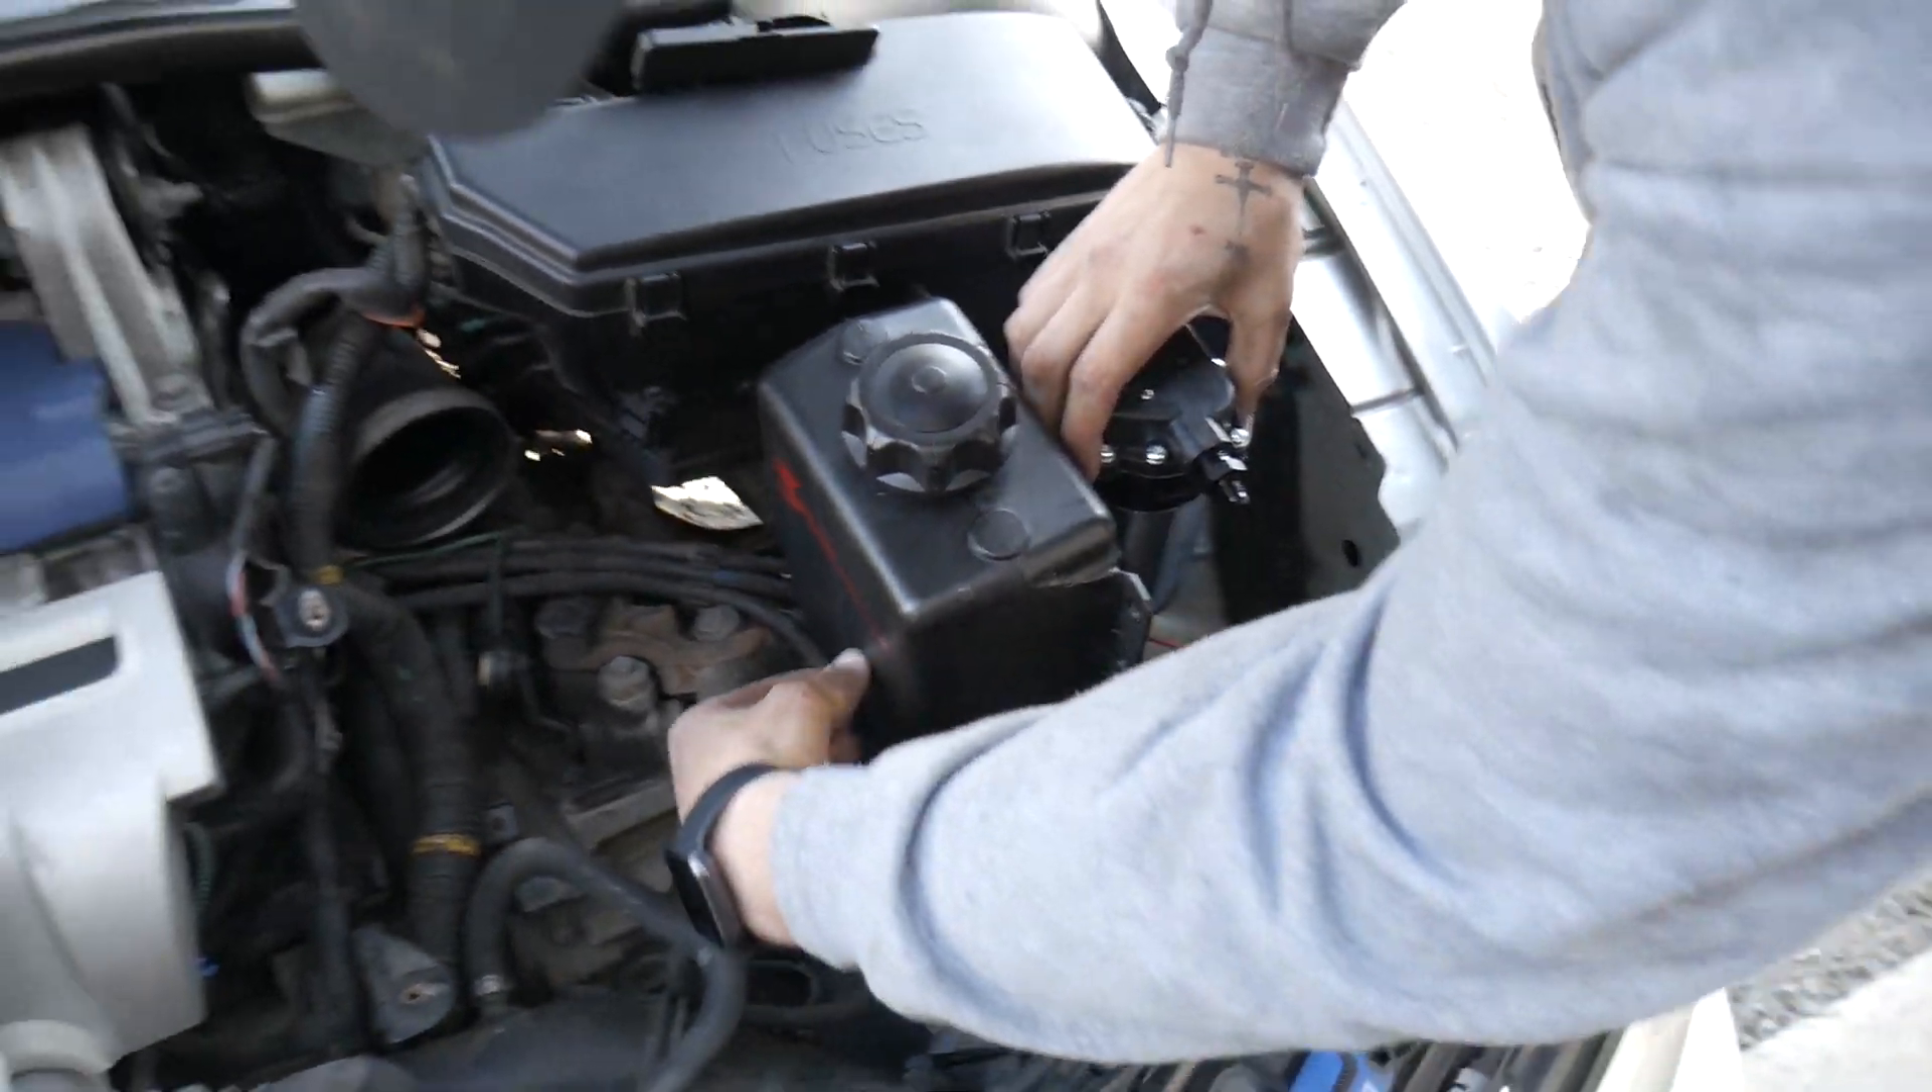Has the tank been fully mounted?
No.